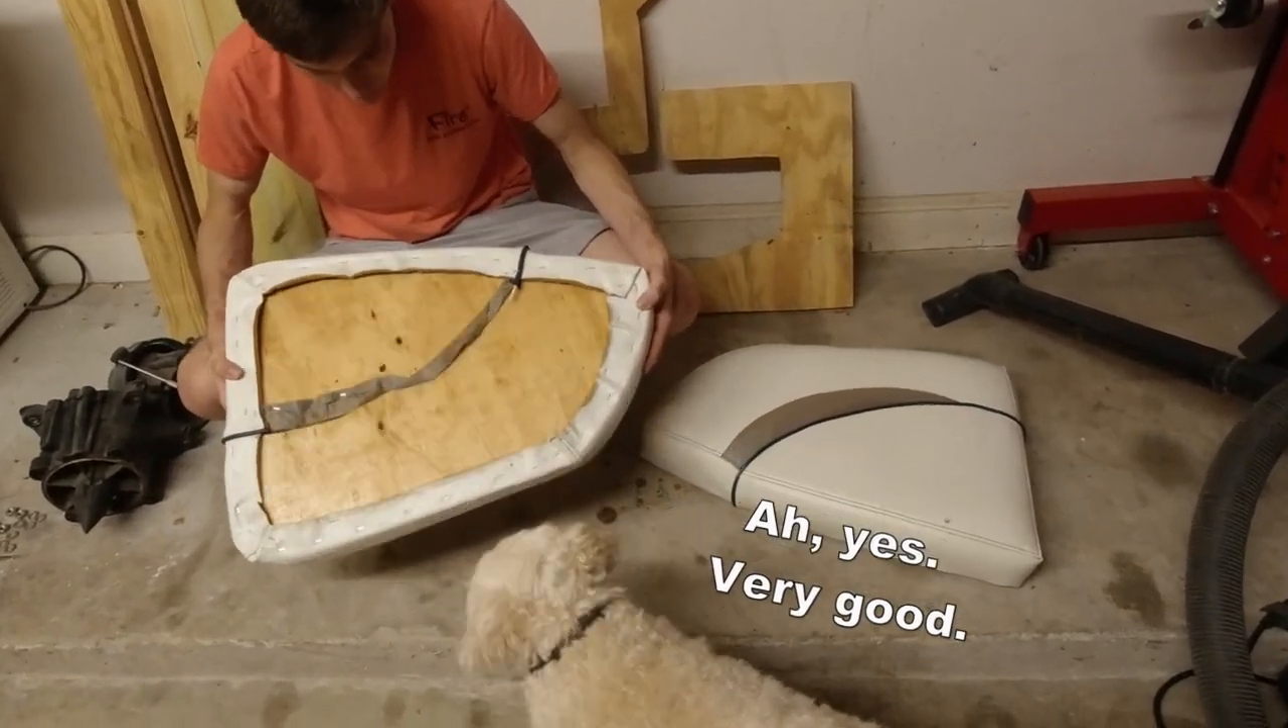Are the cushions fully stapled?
Yes.